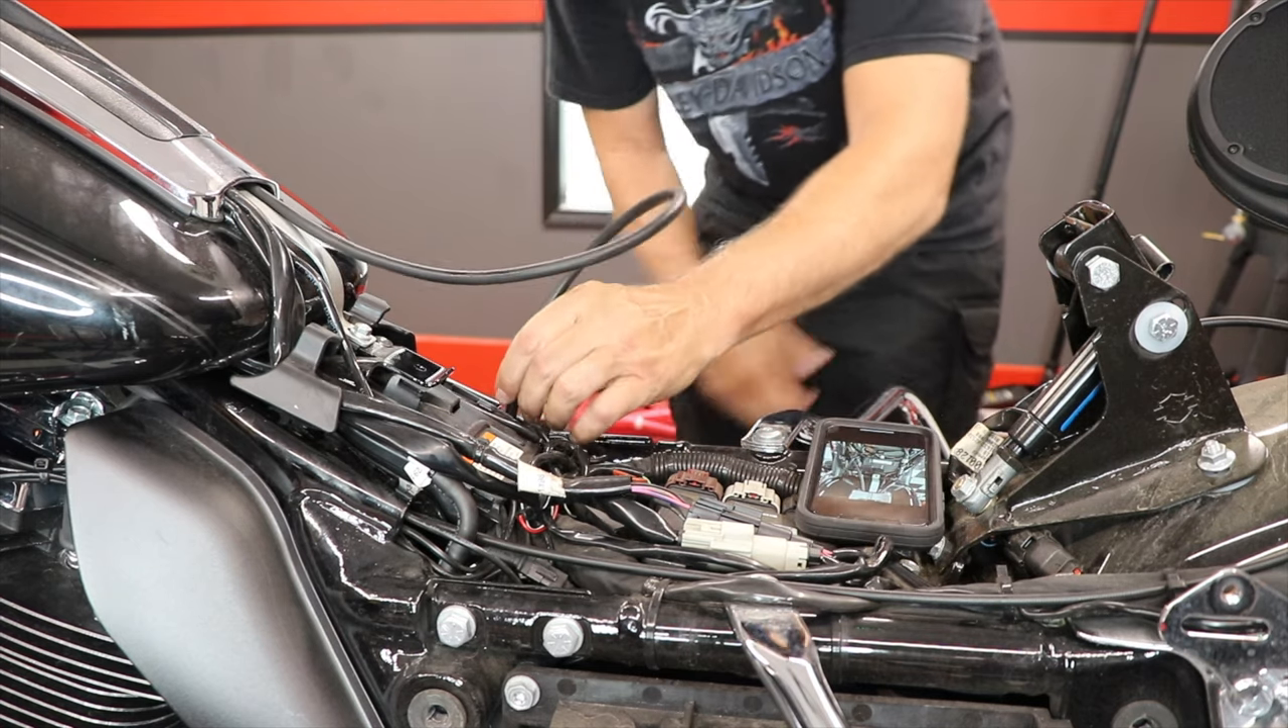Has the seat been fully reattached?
No.